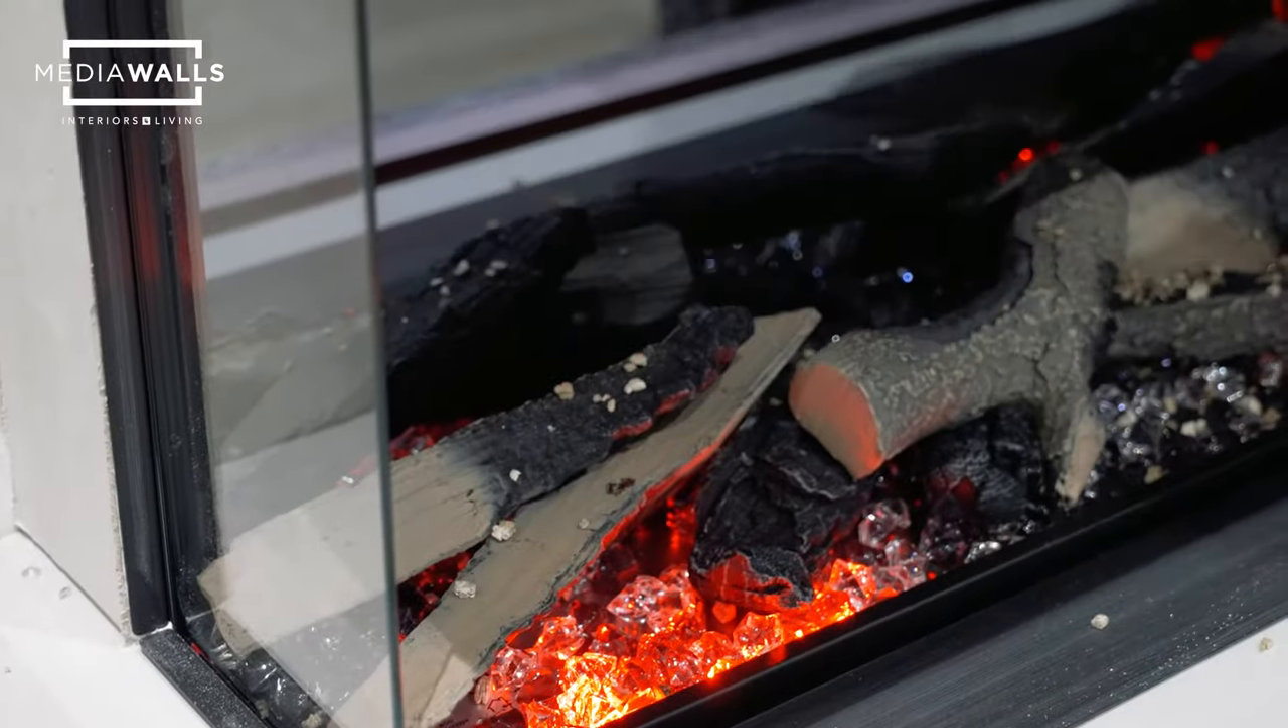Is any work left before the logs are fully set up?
No.